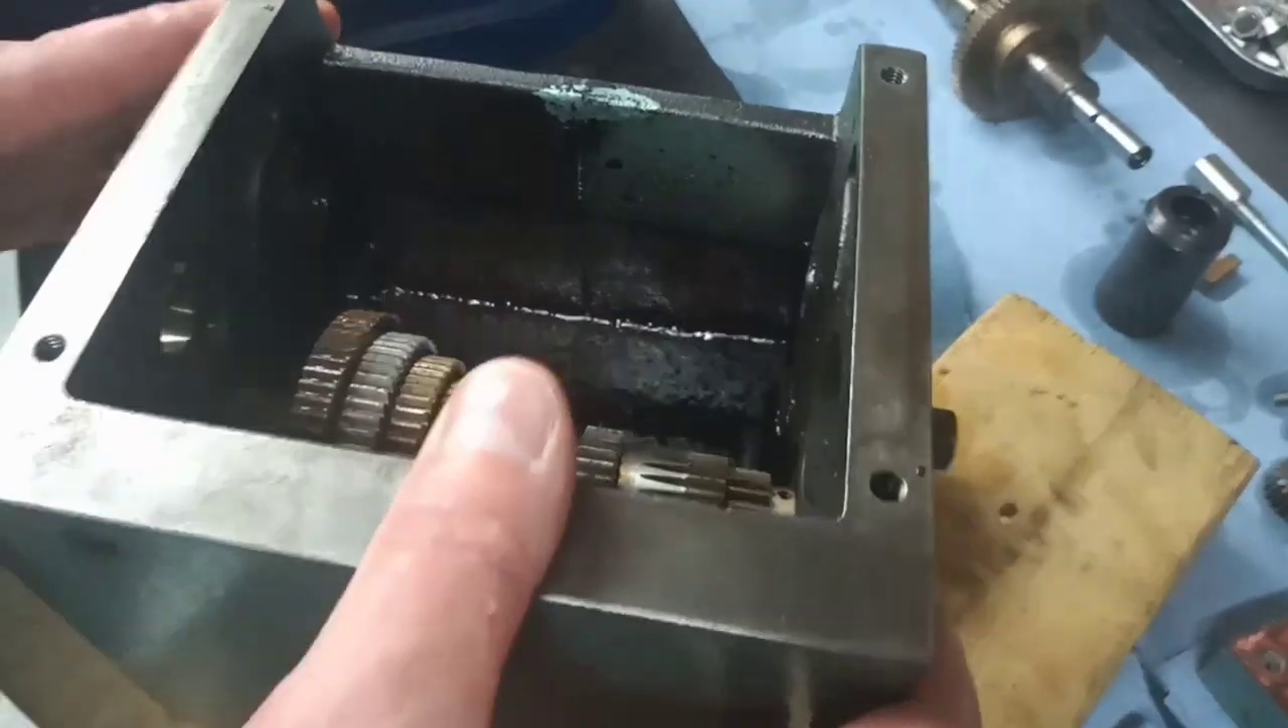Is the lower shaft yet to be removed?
Yes.